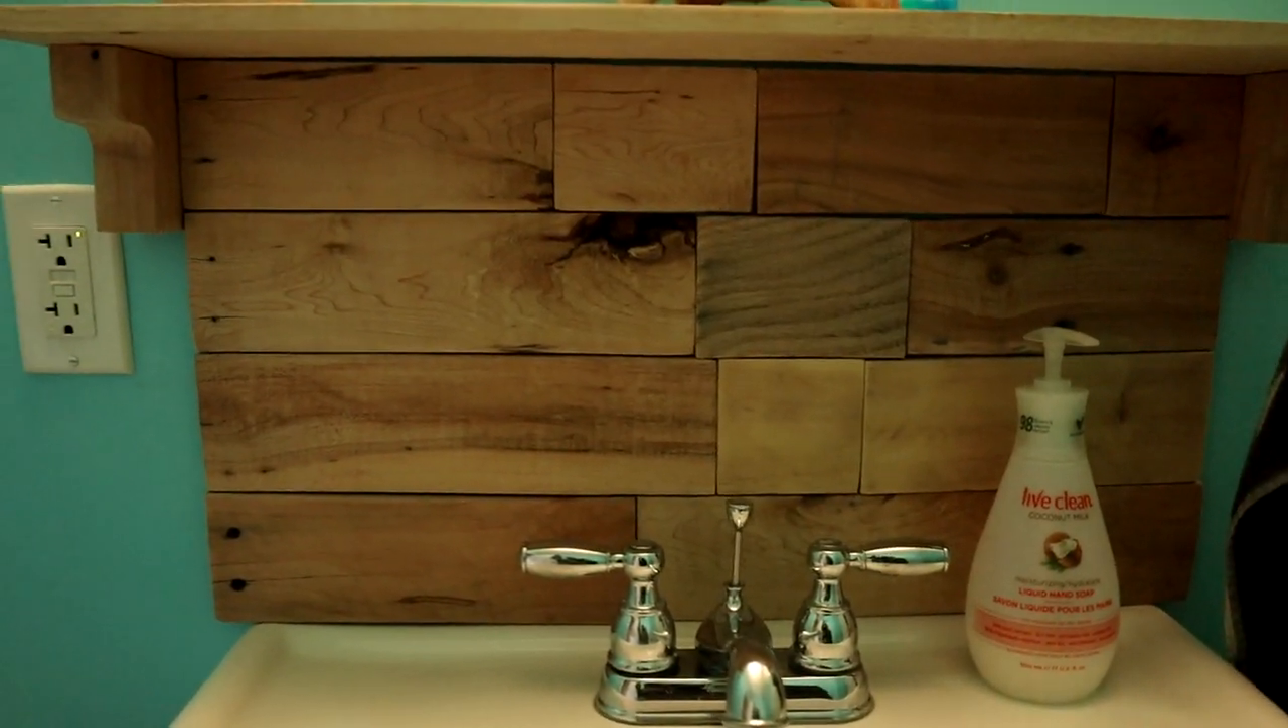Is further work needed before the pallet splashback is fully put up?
No.